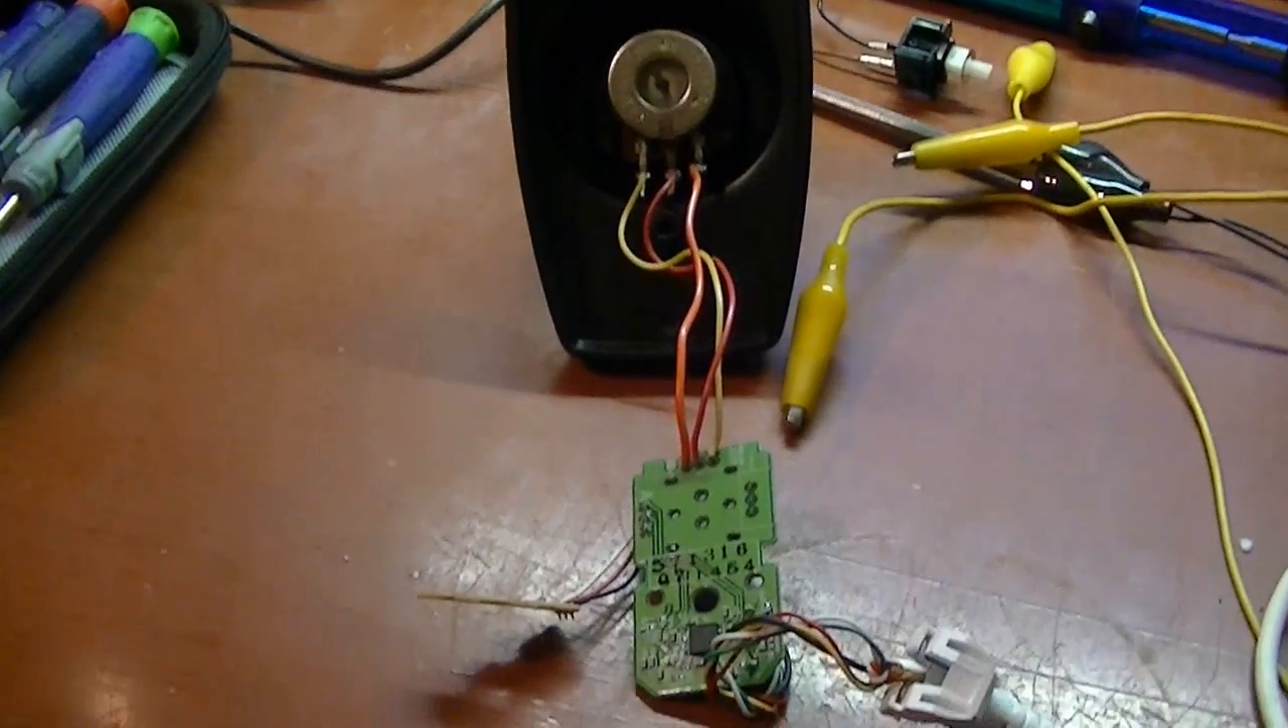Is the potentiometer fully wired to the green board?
Yes.